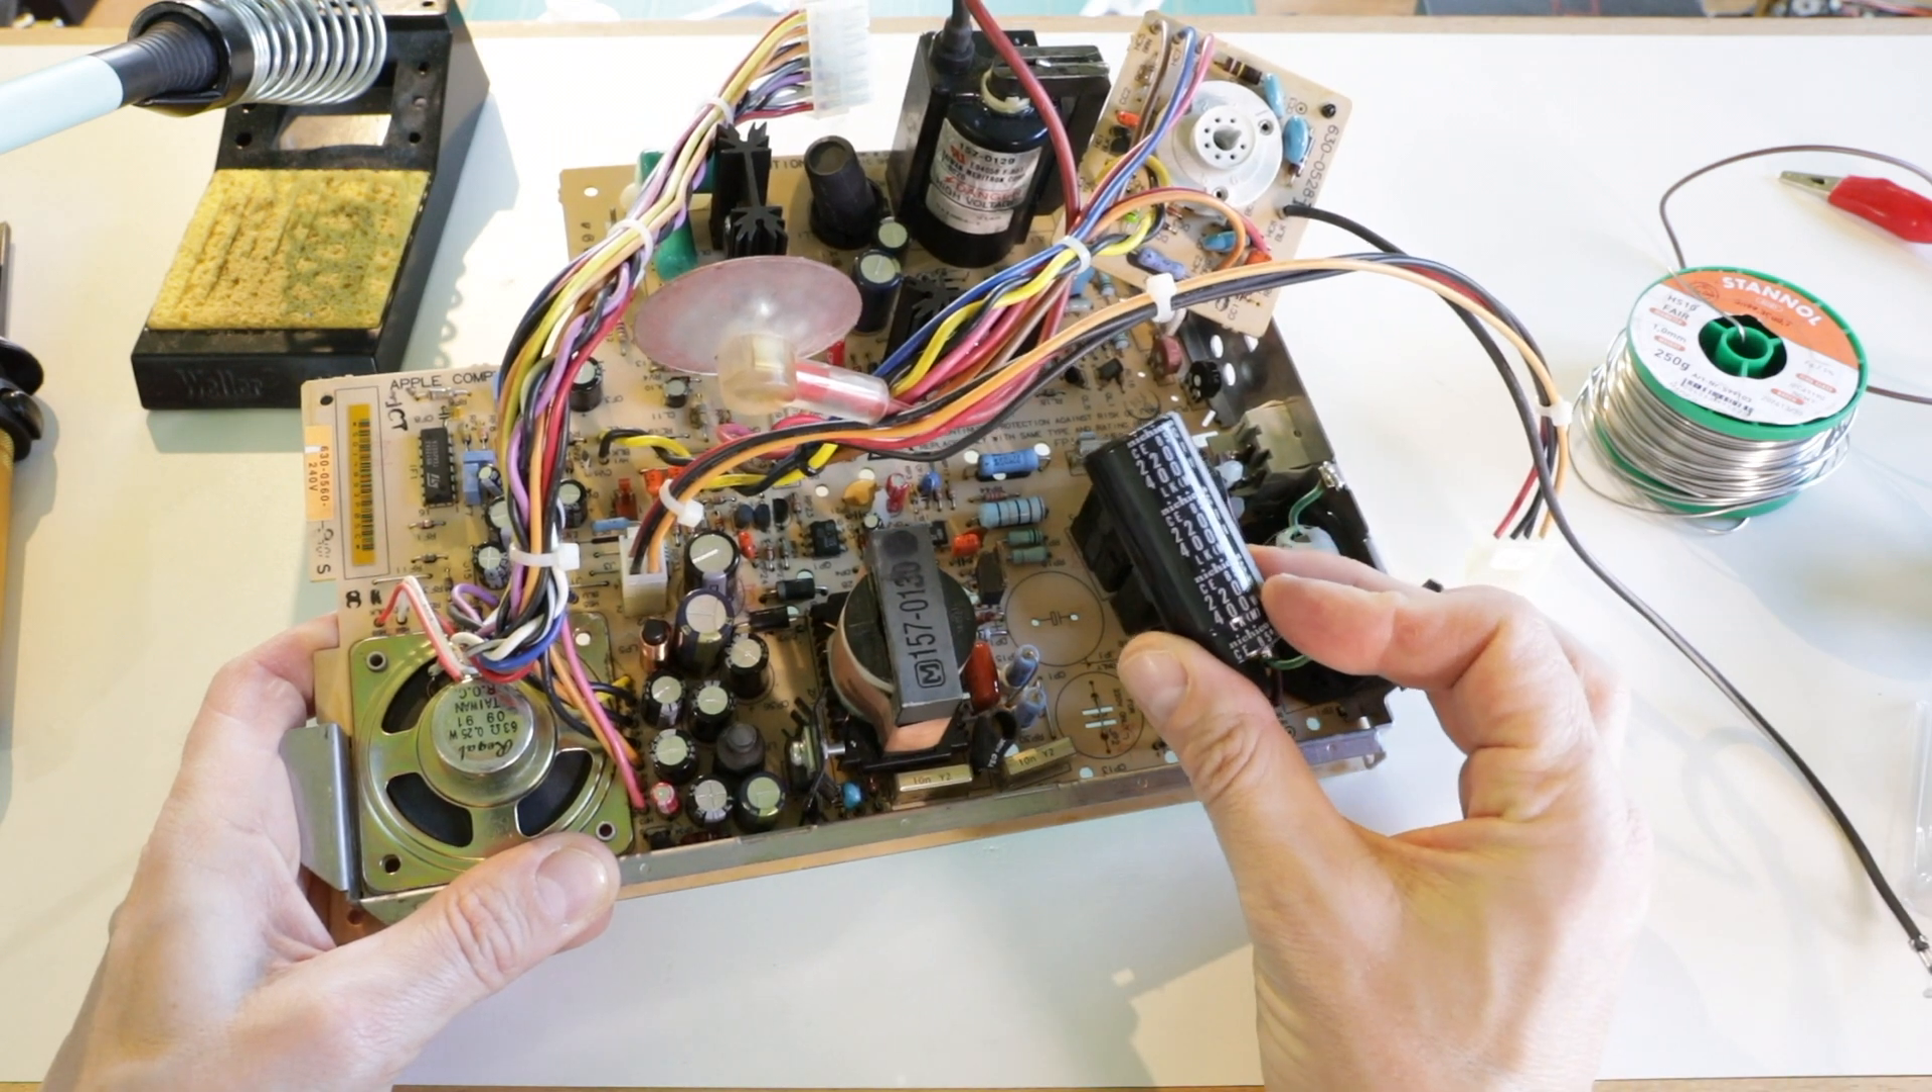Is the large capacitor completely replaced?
No.